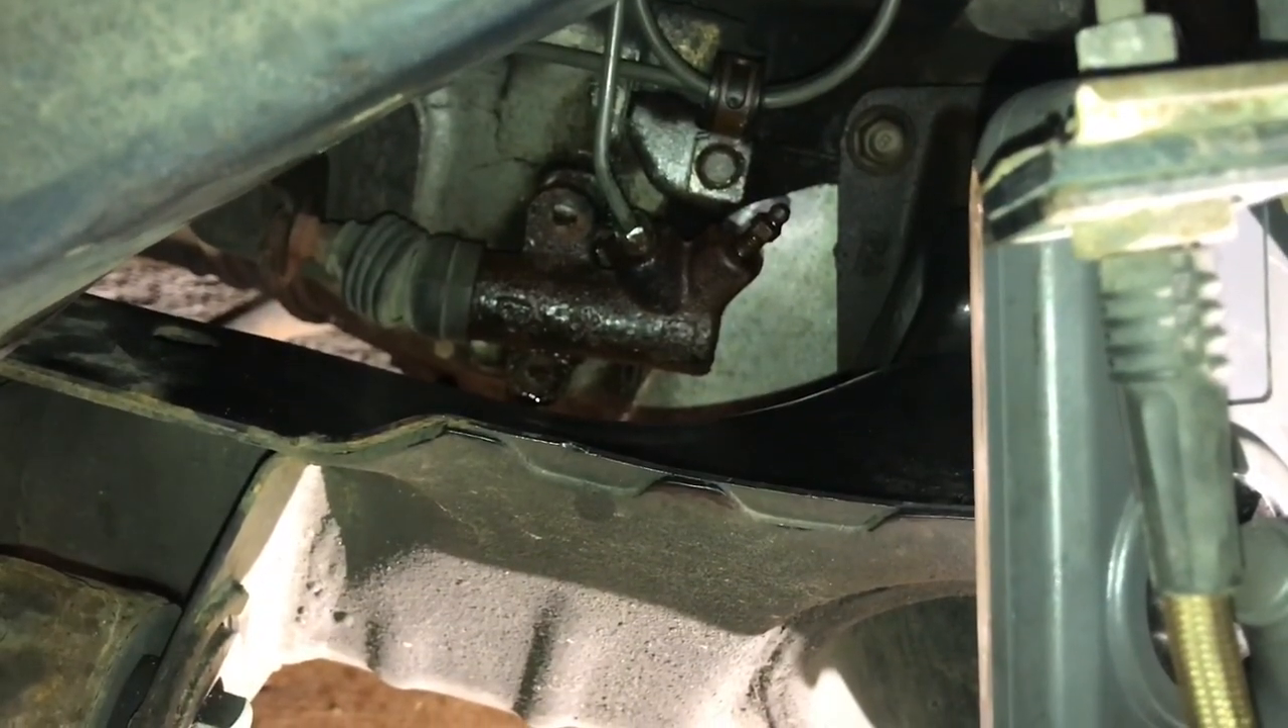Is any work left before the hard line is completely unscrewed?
Yes.